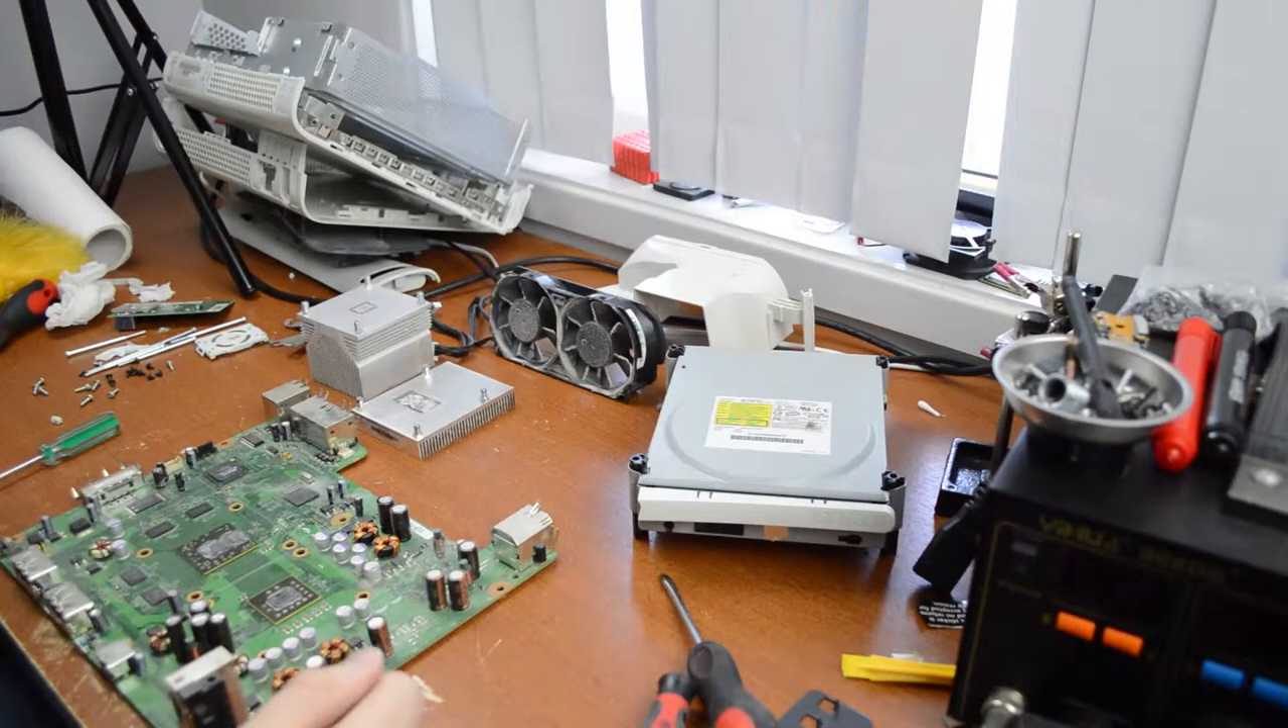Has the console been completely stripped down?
Yes.